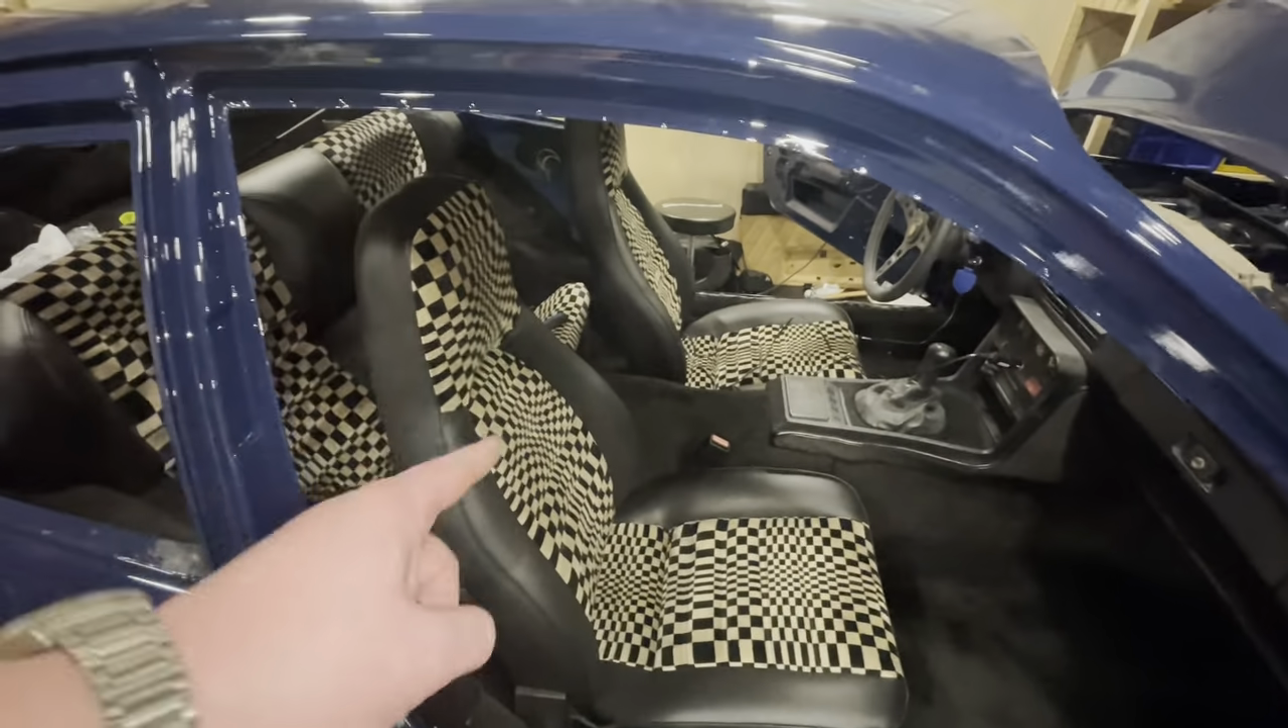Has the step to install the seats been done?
Yes.